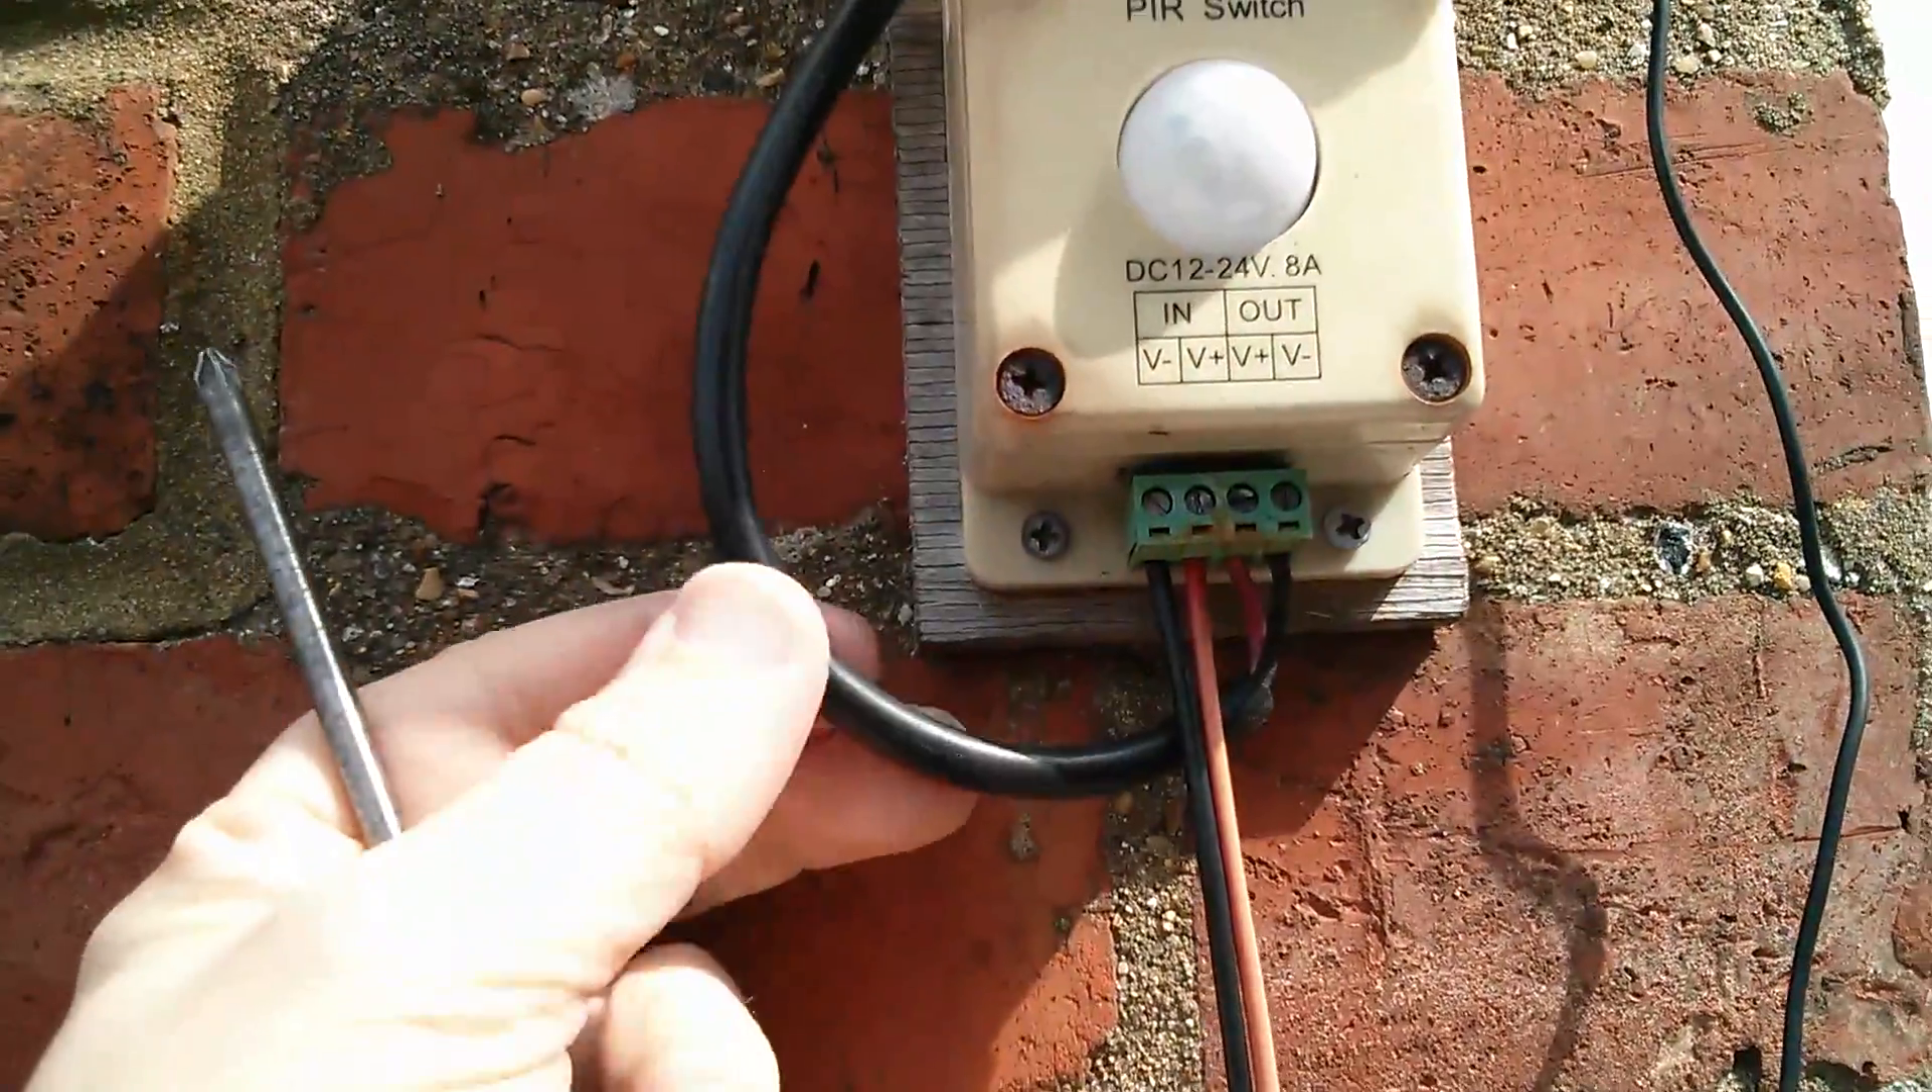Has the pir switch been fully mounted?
Yes.